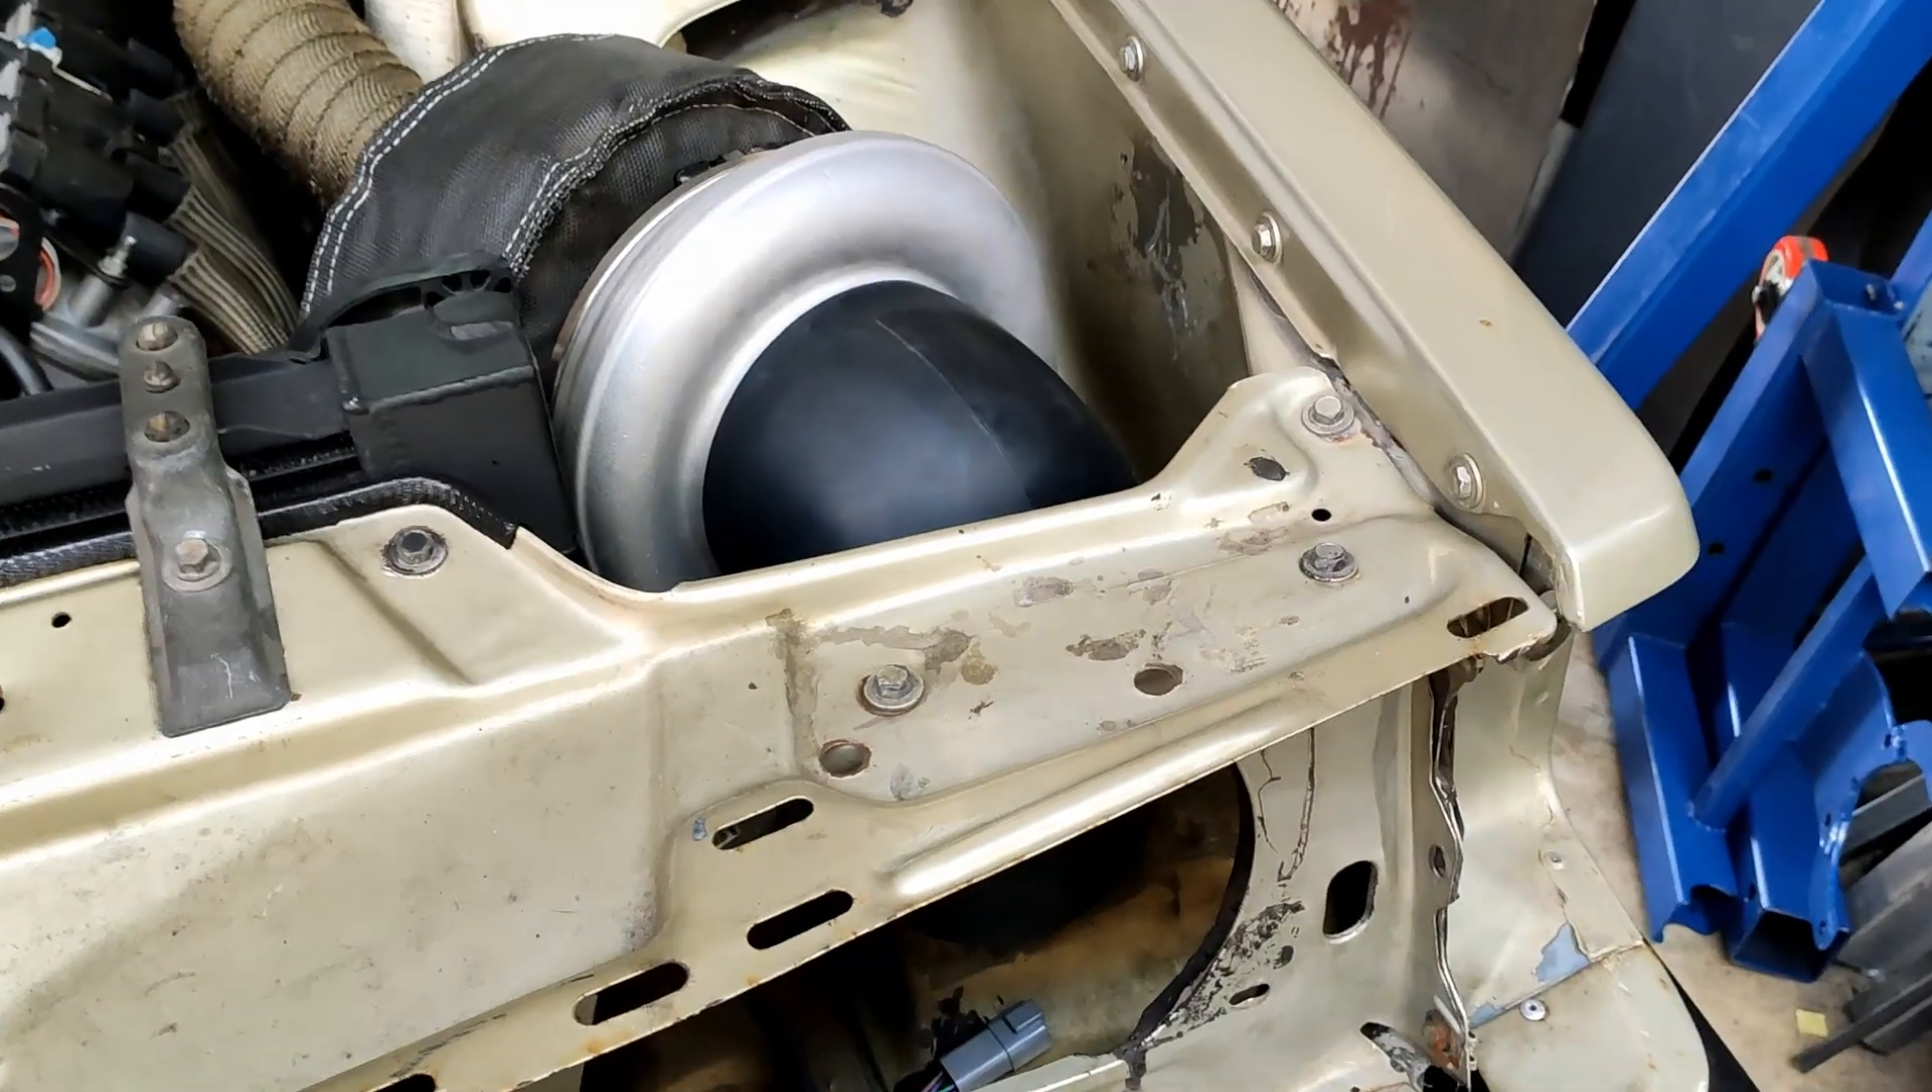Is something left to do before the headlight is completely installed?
Yes.